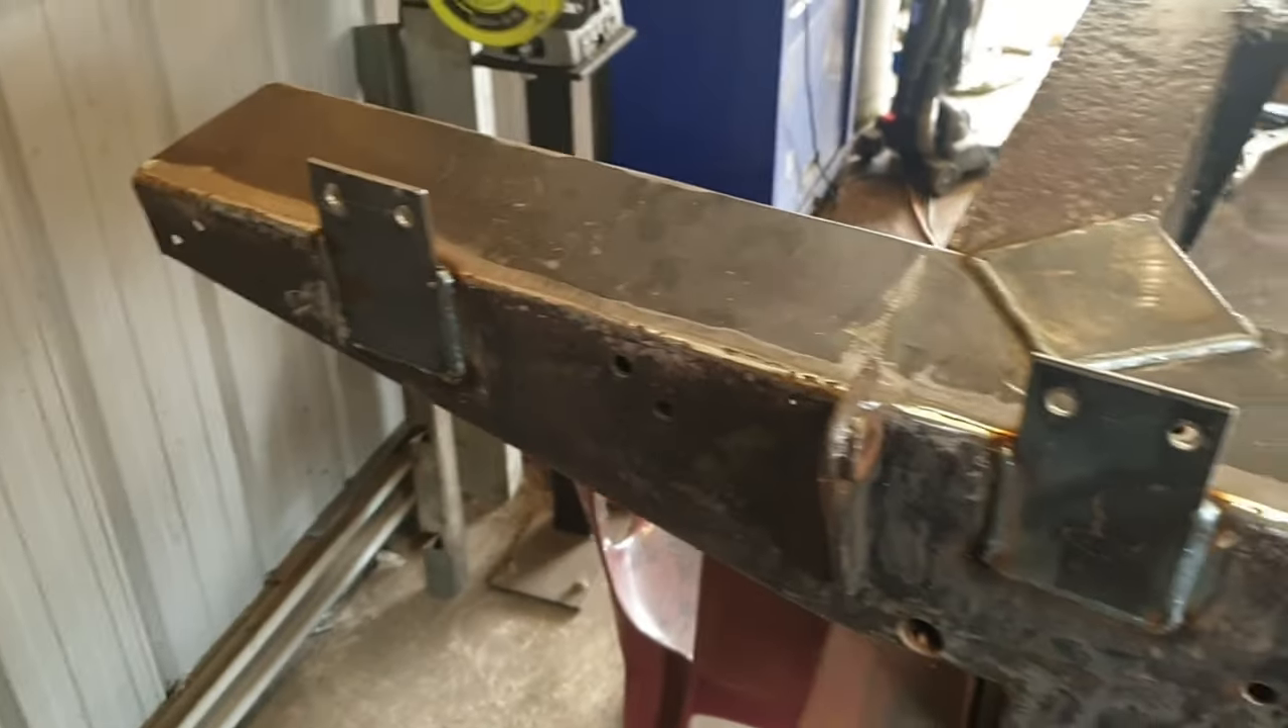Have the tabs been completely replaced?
Yes.